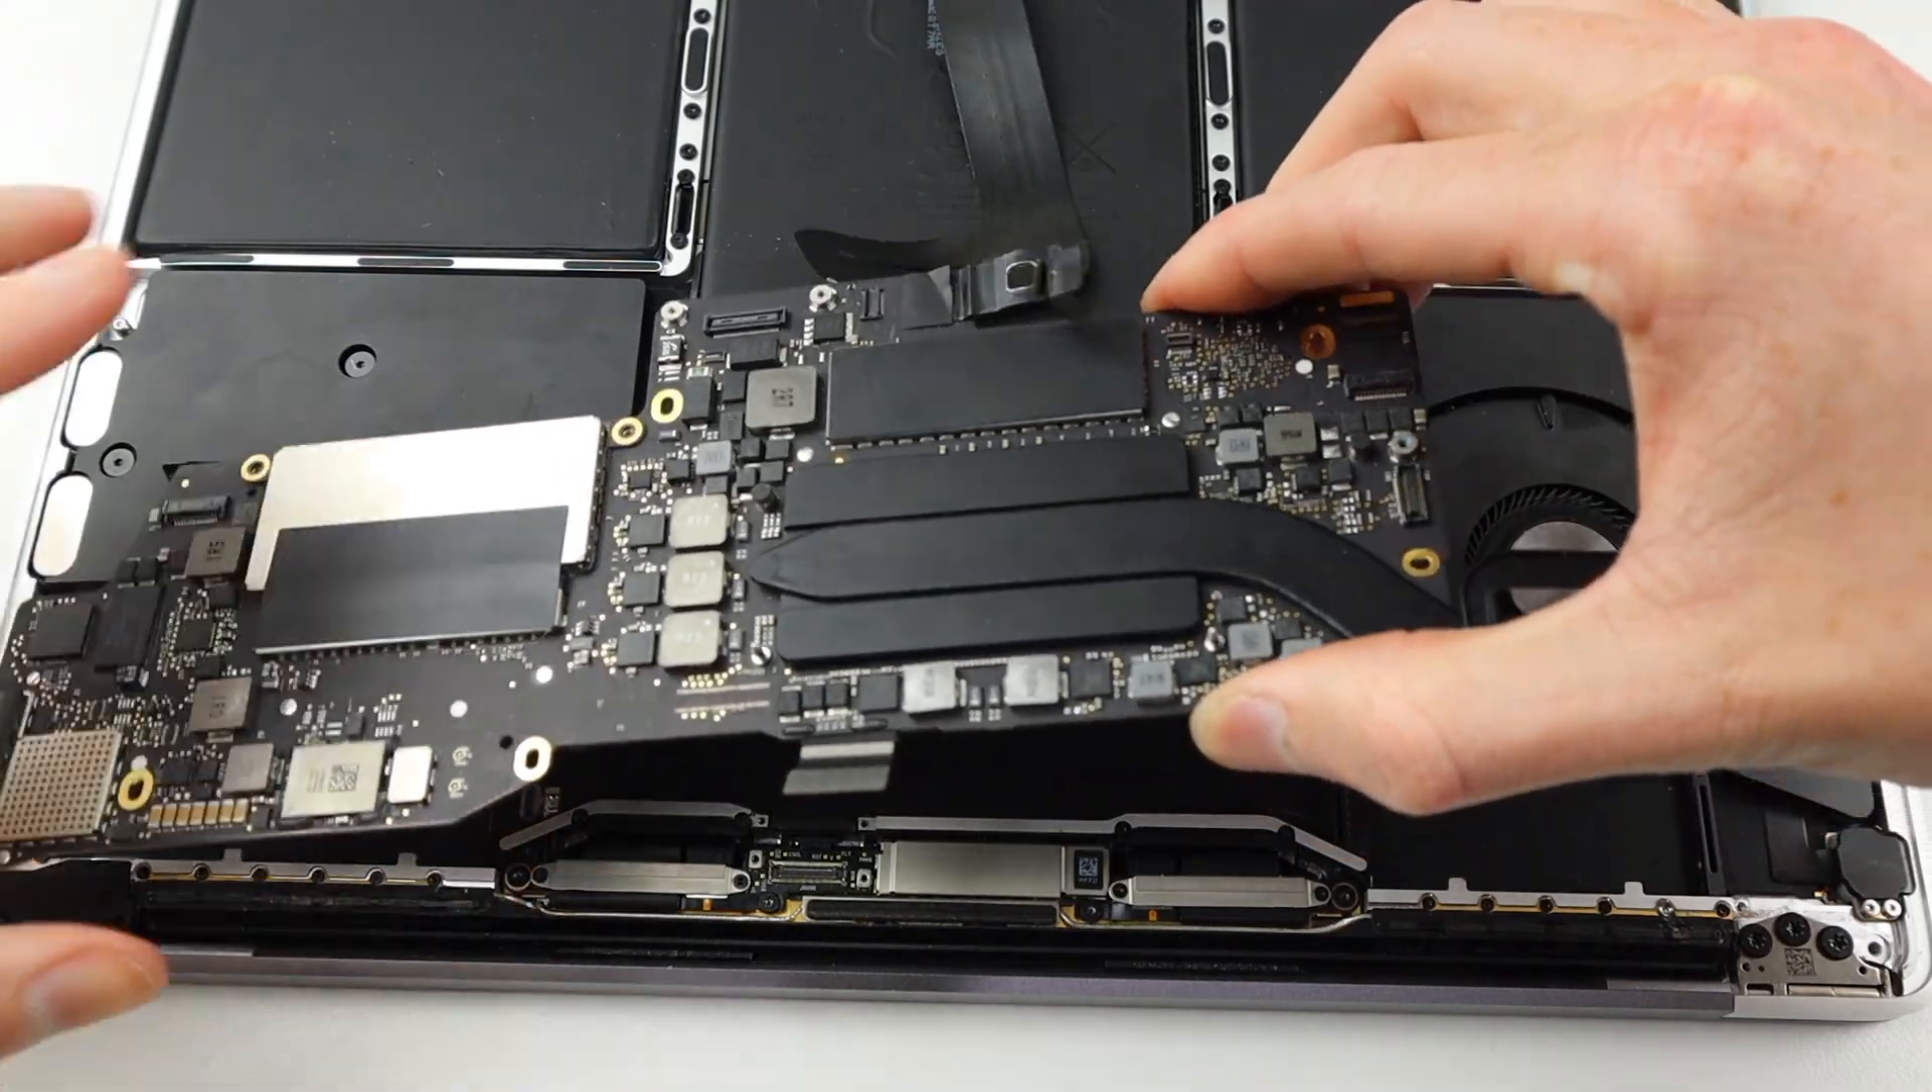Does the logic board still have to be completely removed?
Yes.